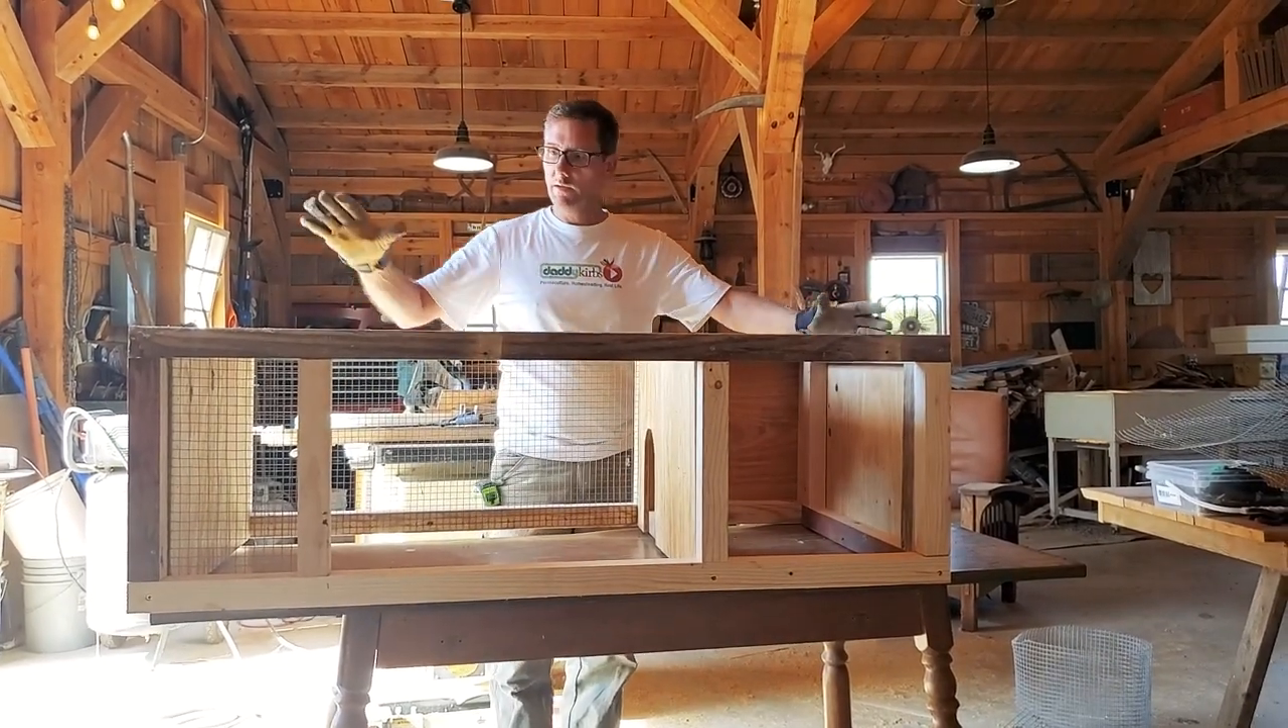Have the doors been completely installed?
No.